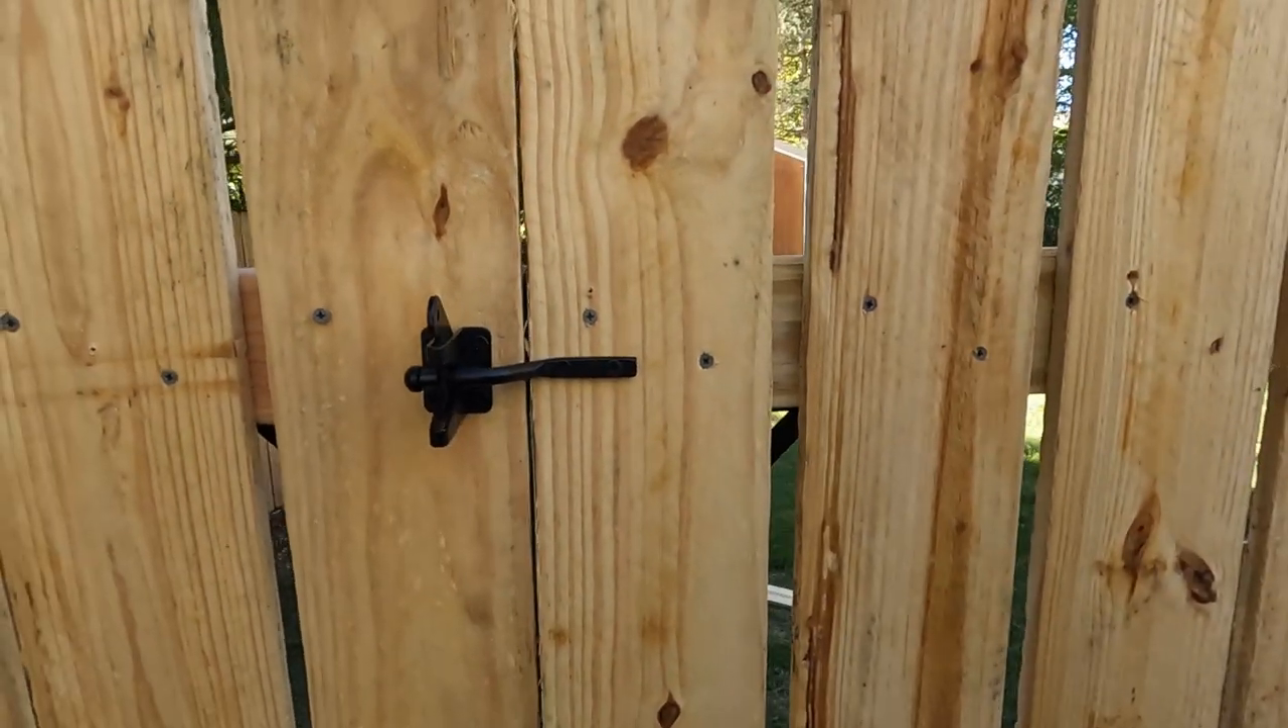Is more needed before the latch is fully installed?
No.